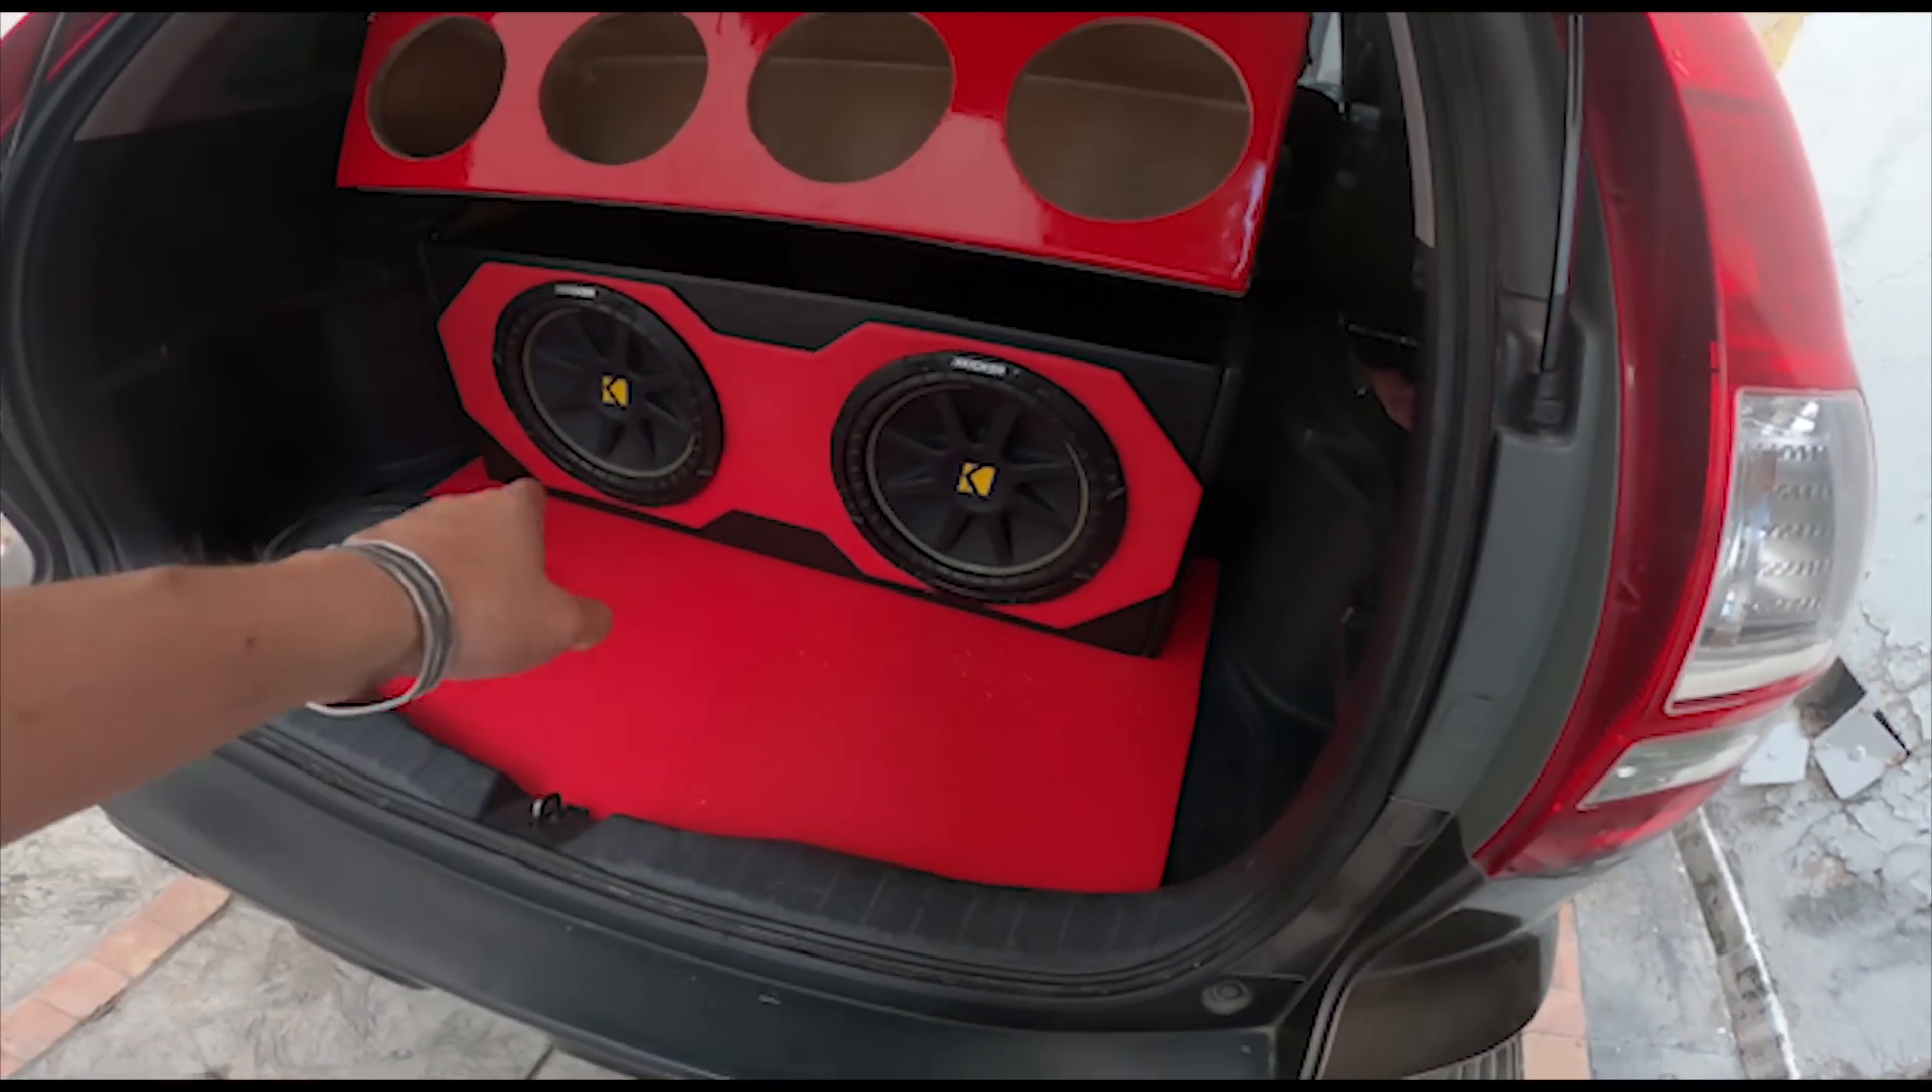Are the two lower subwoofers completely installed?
Yes.